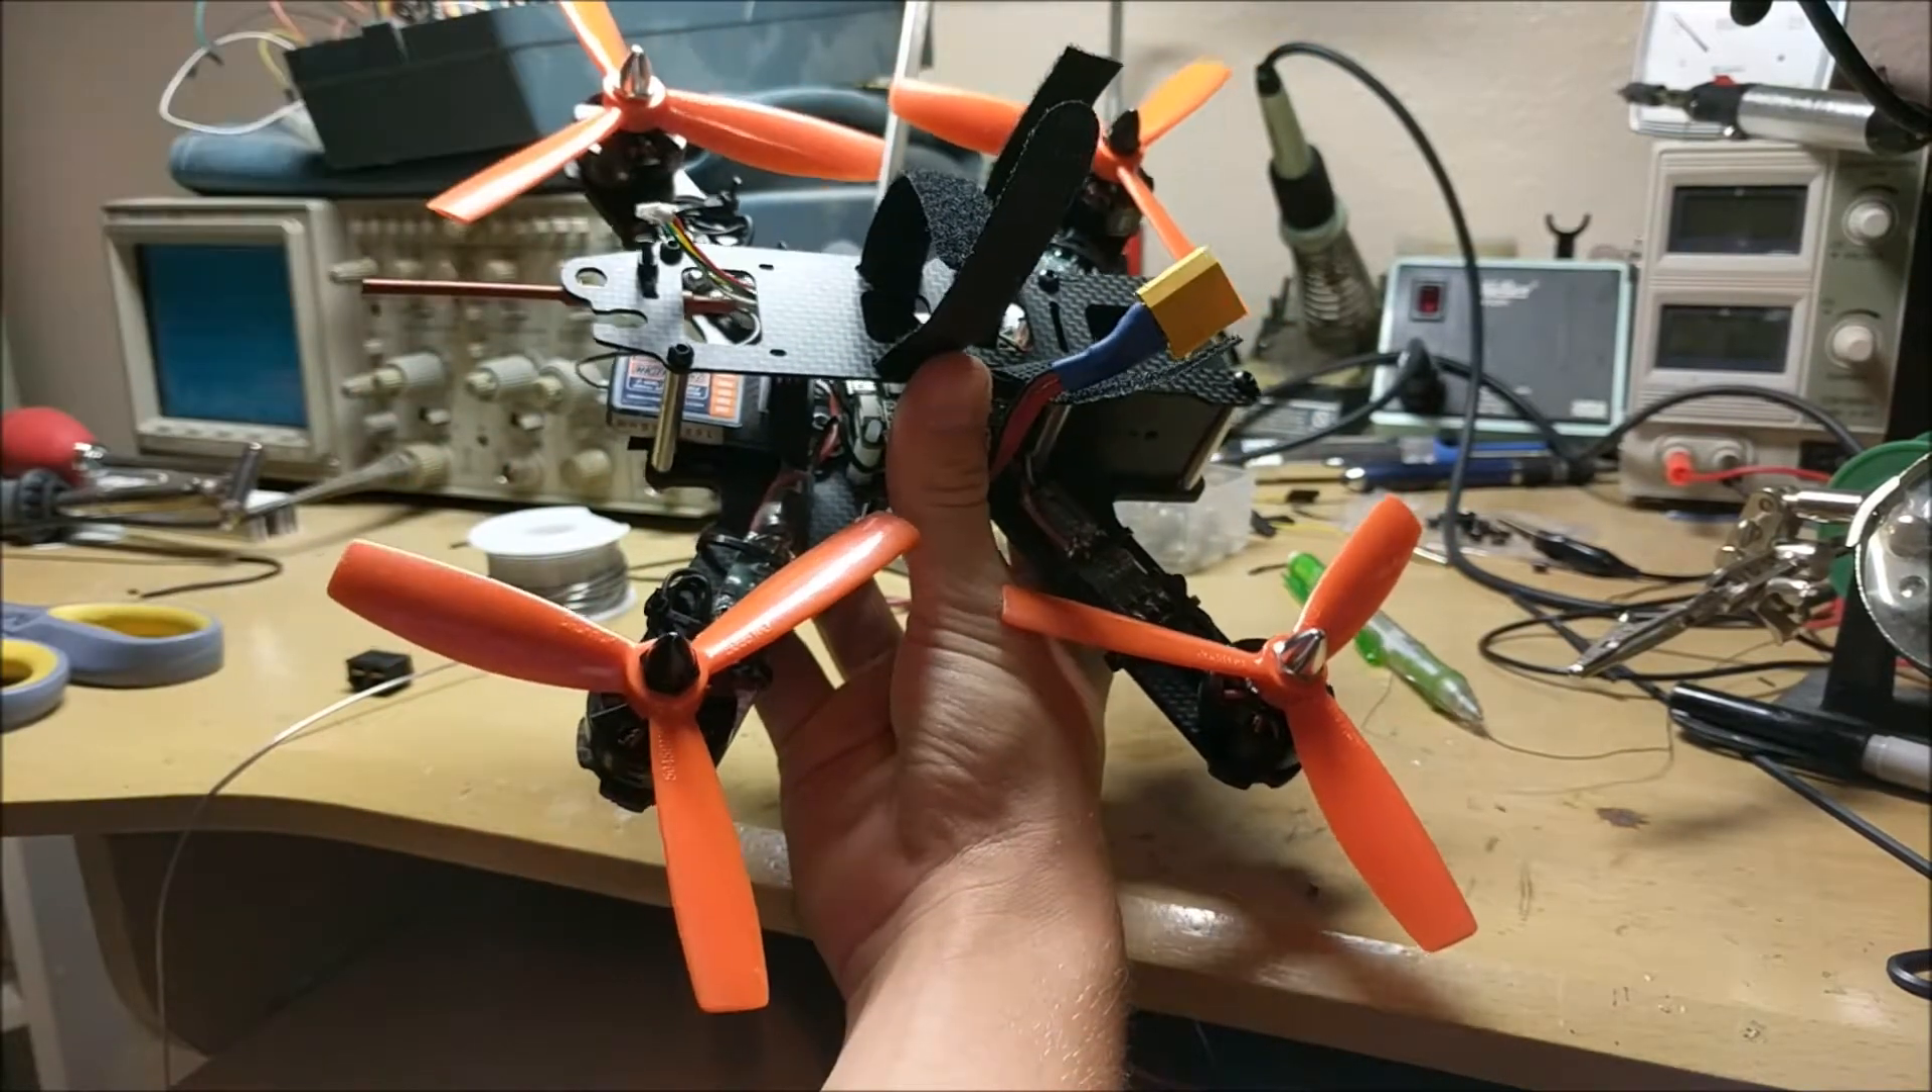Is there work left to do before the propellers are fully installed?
No.